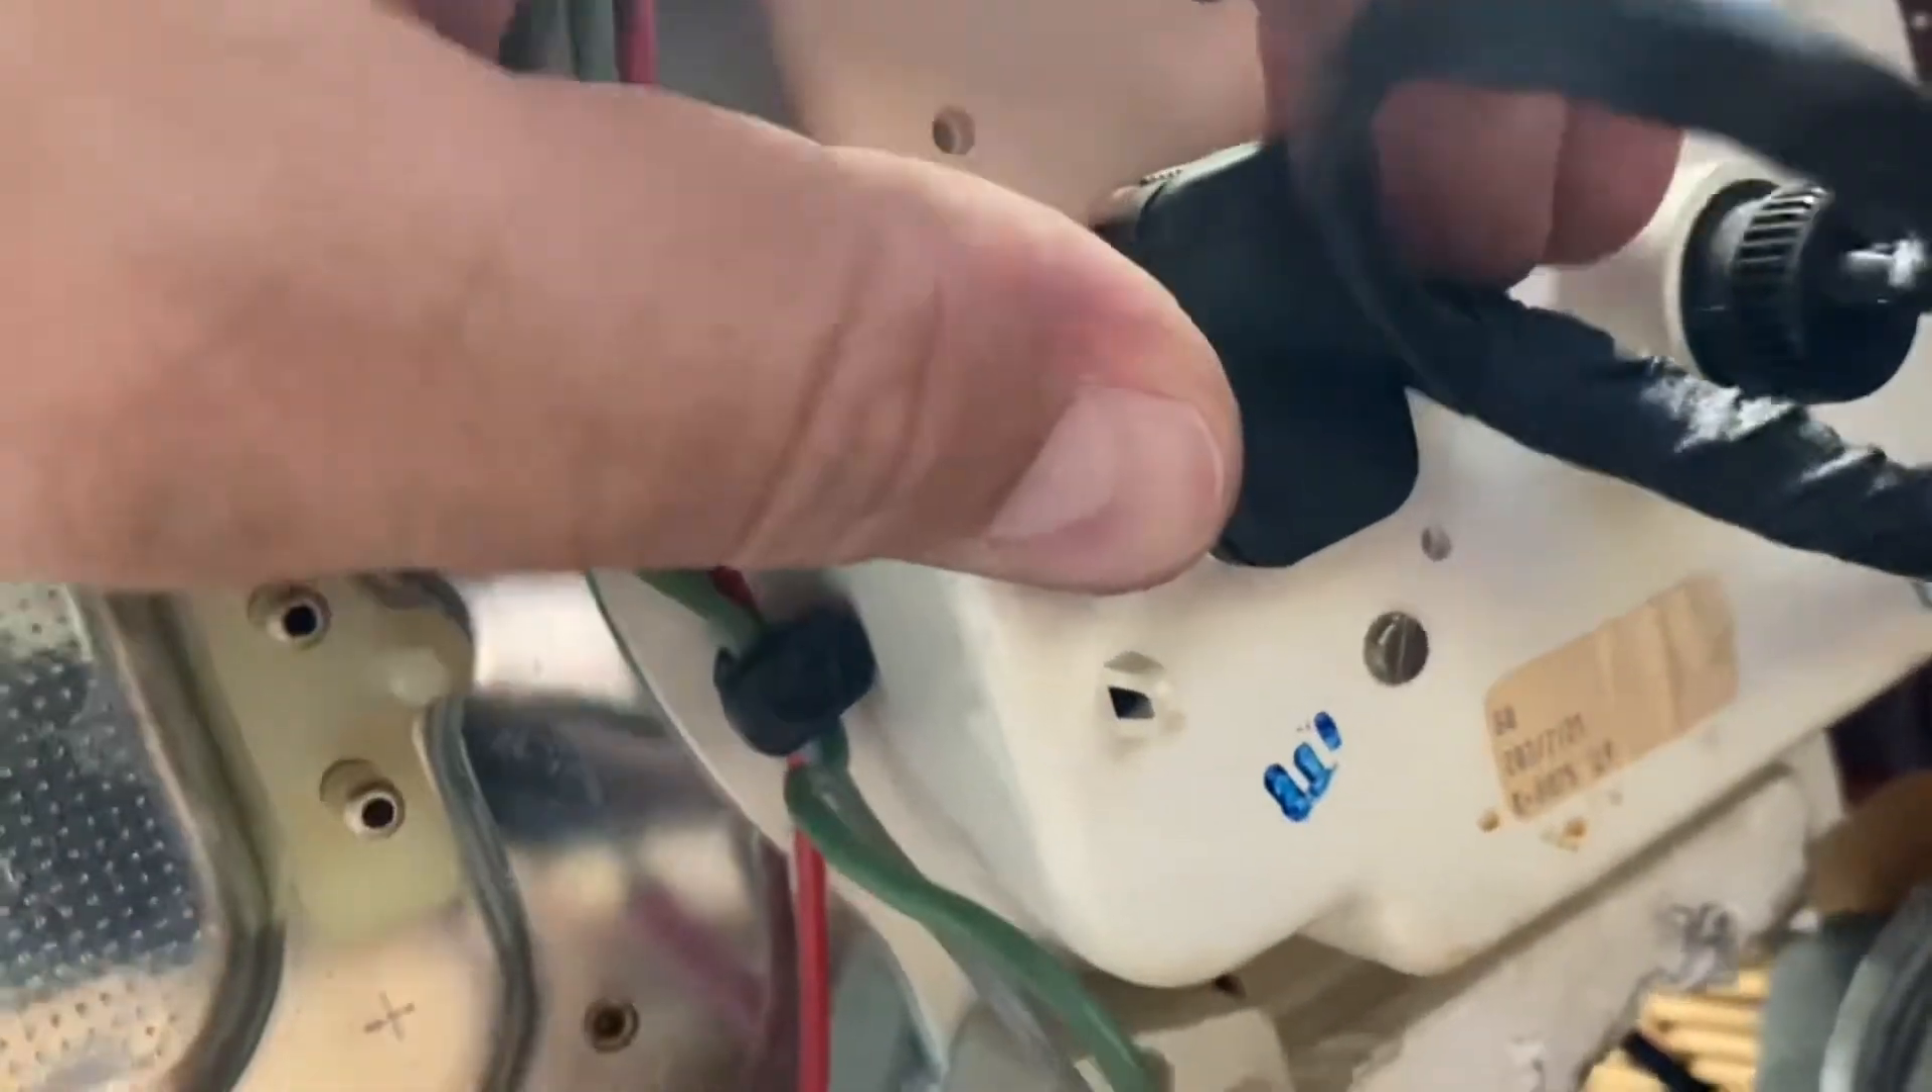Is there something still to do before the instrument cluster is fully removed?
Yes.